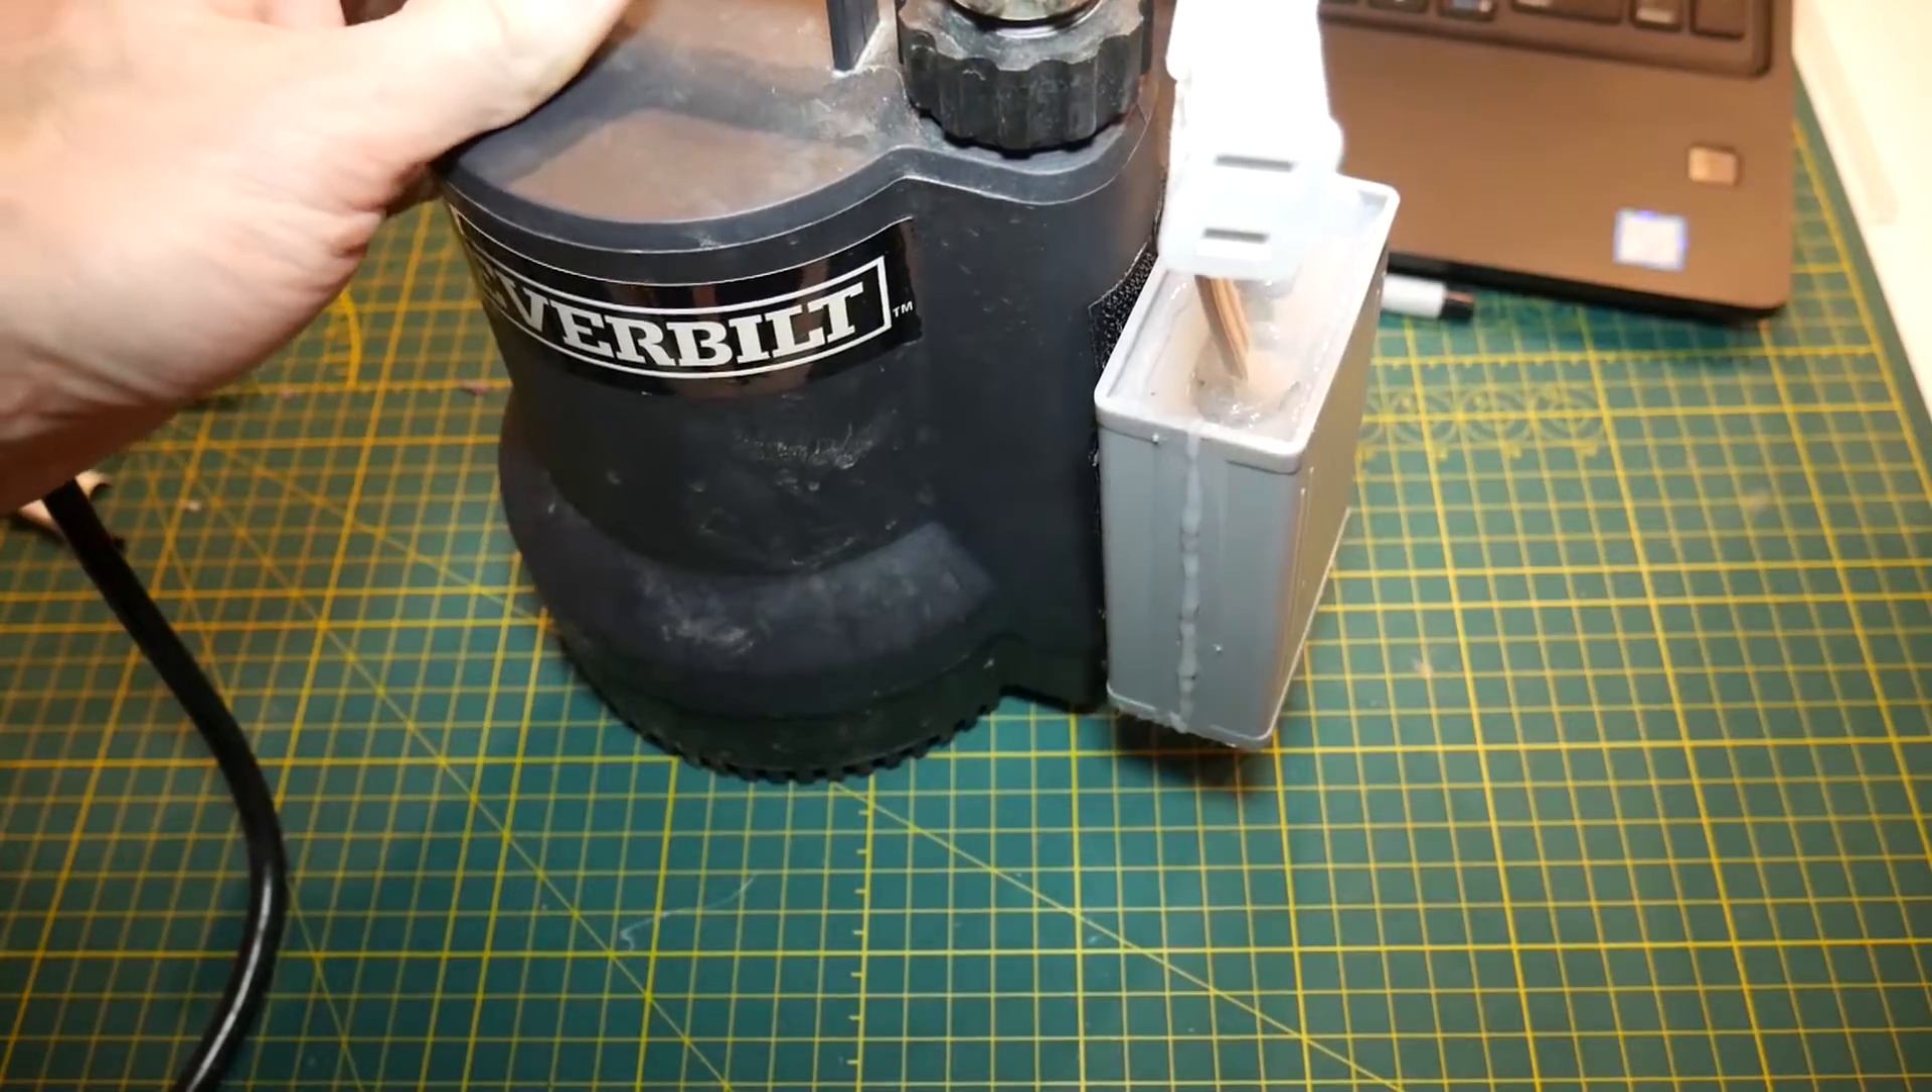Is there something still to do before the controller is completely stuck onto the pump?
No.